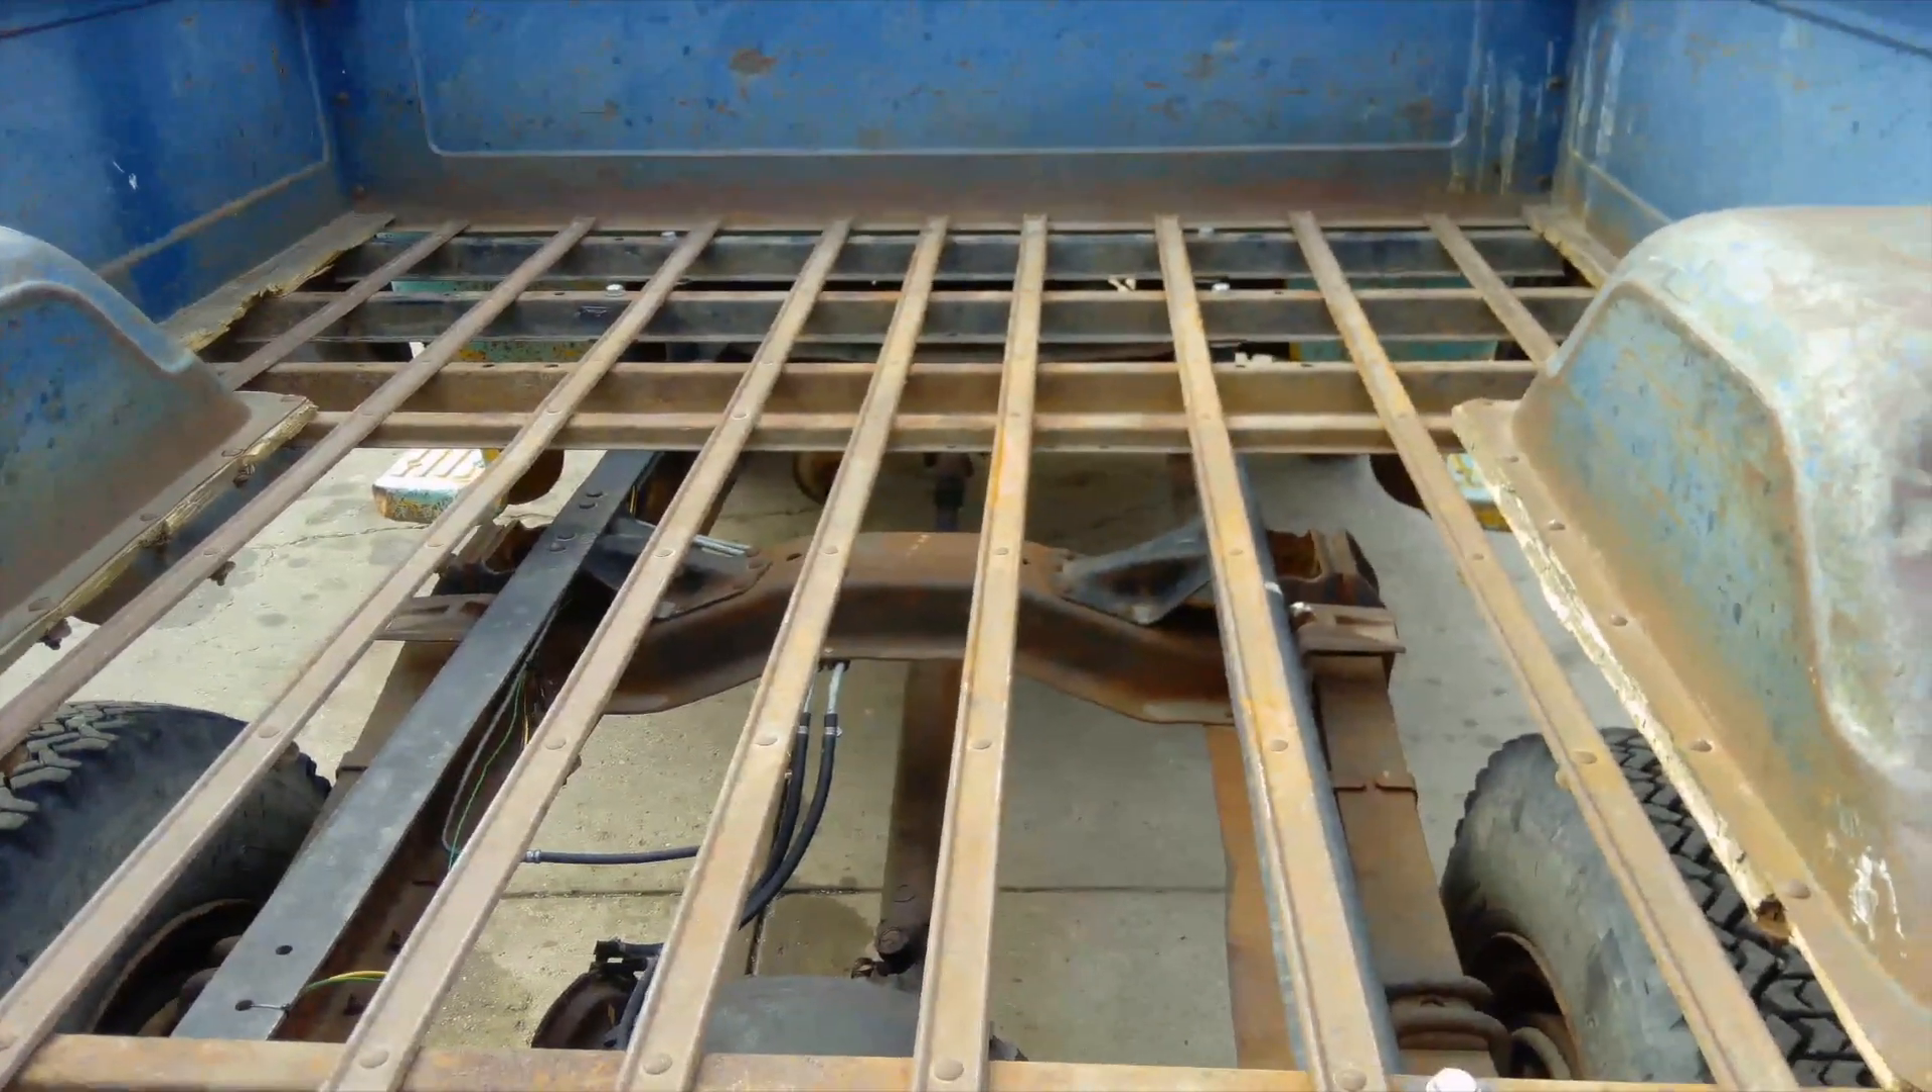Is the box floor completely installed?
No.